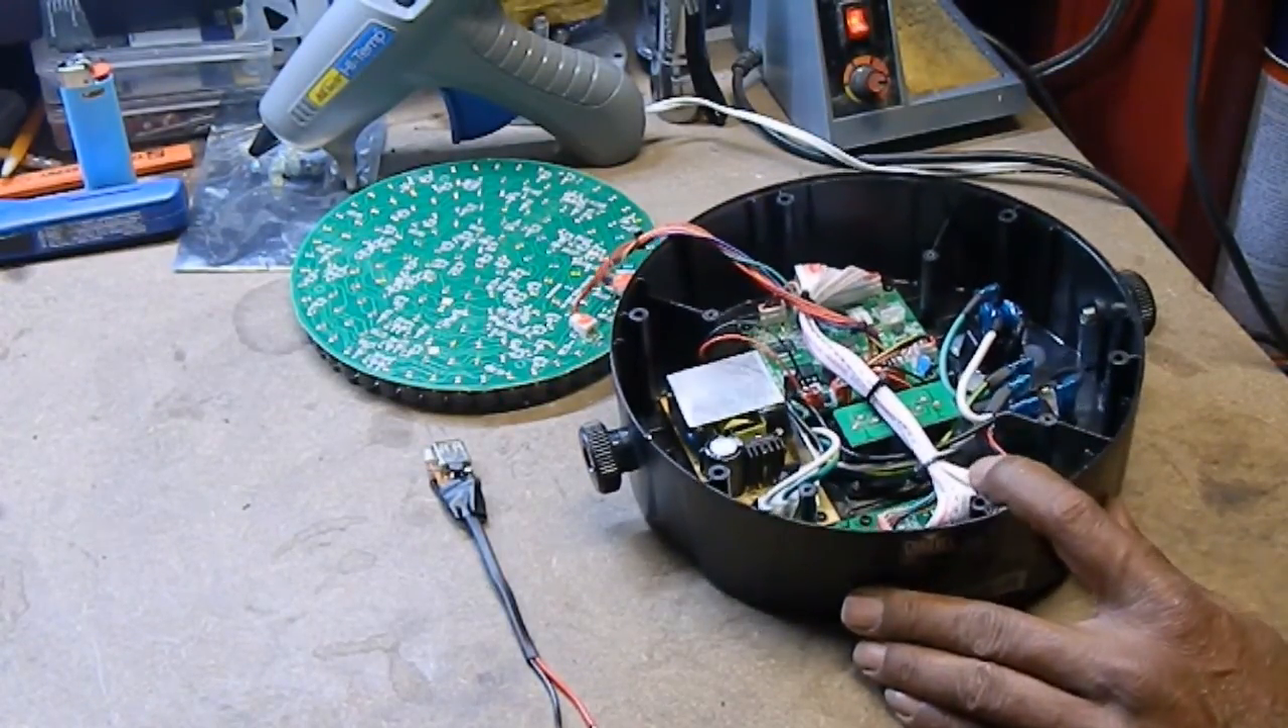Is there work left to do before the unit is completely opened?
No.